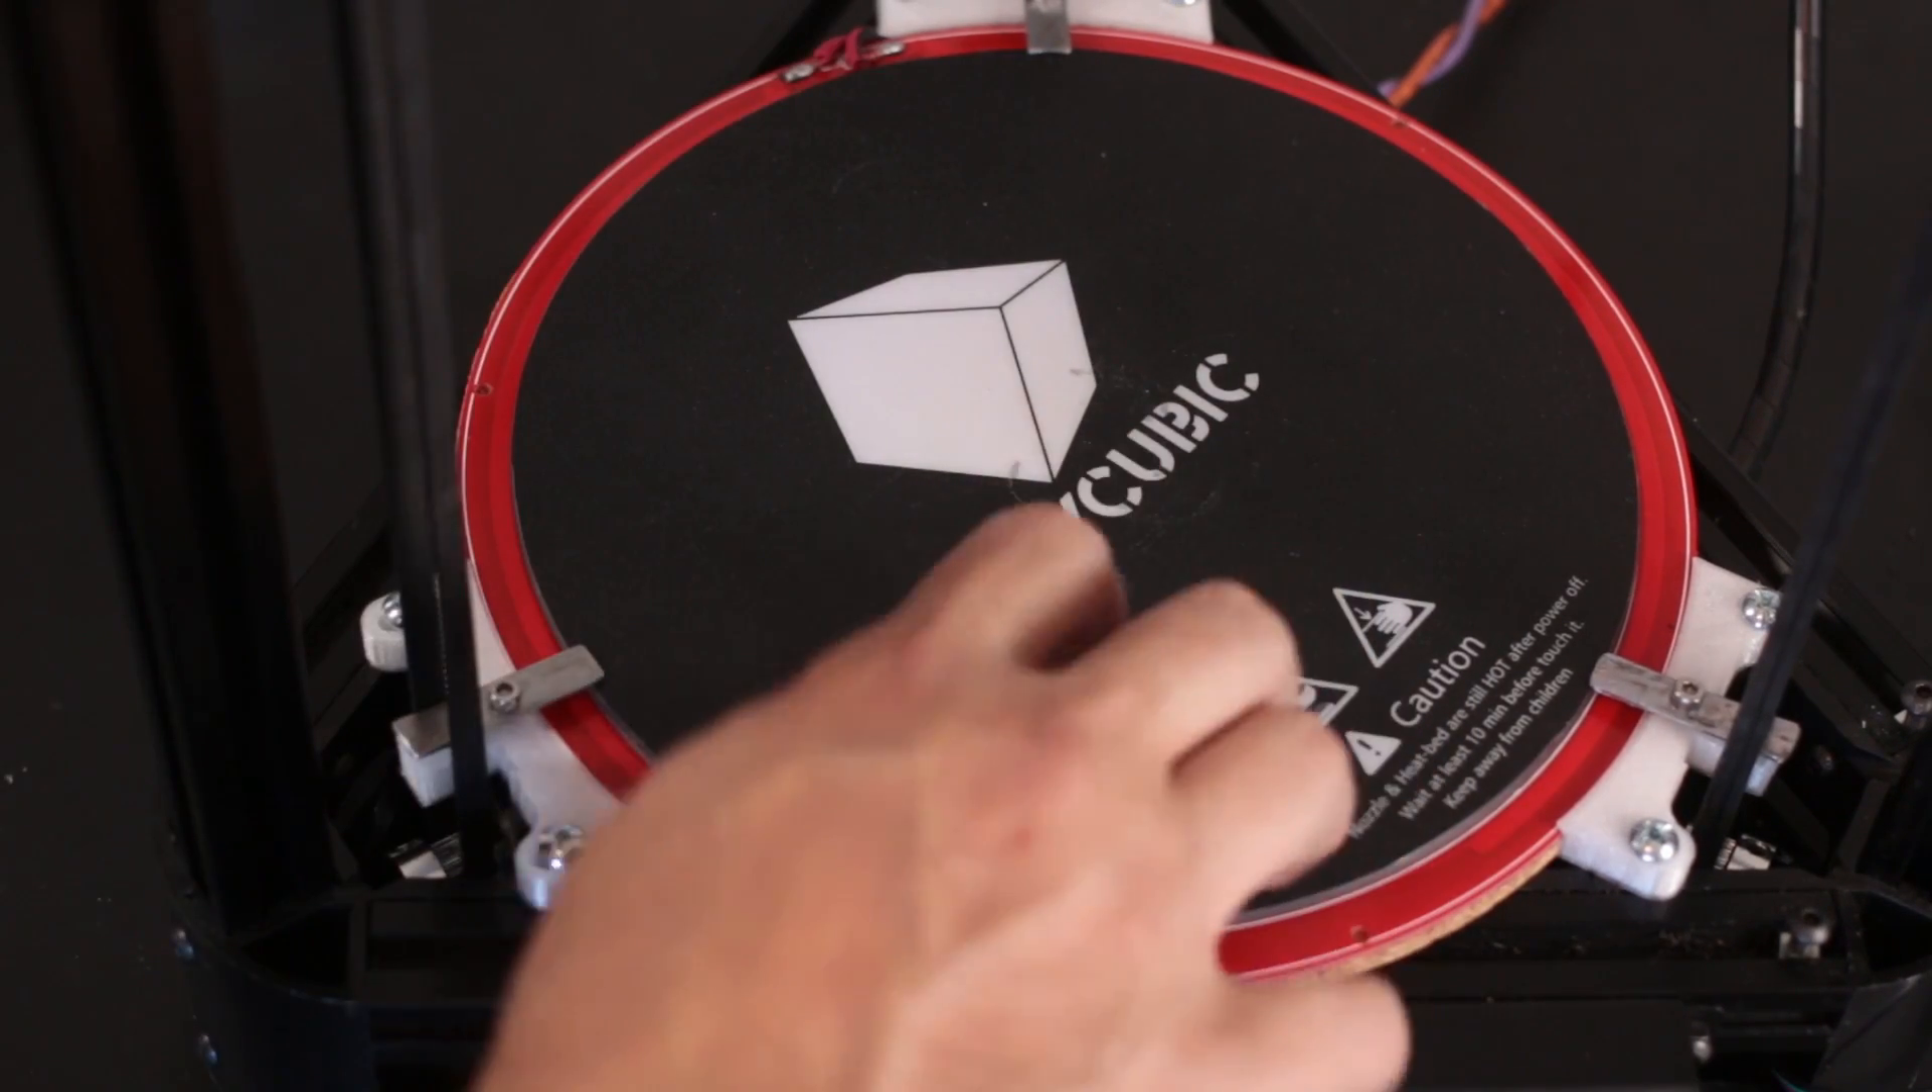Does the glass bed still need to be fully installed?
No.